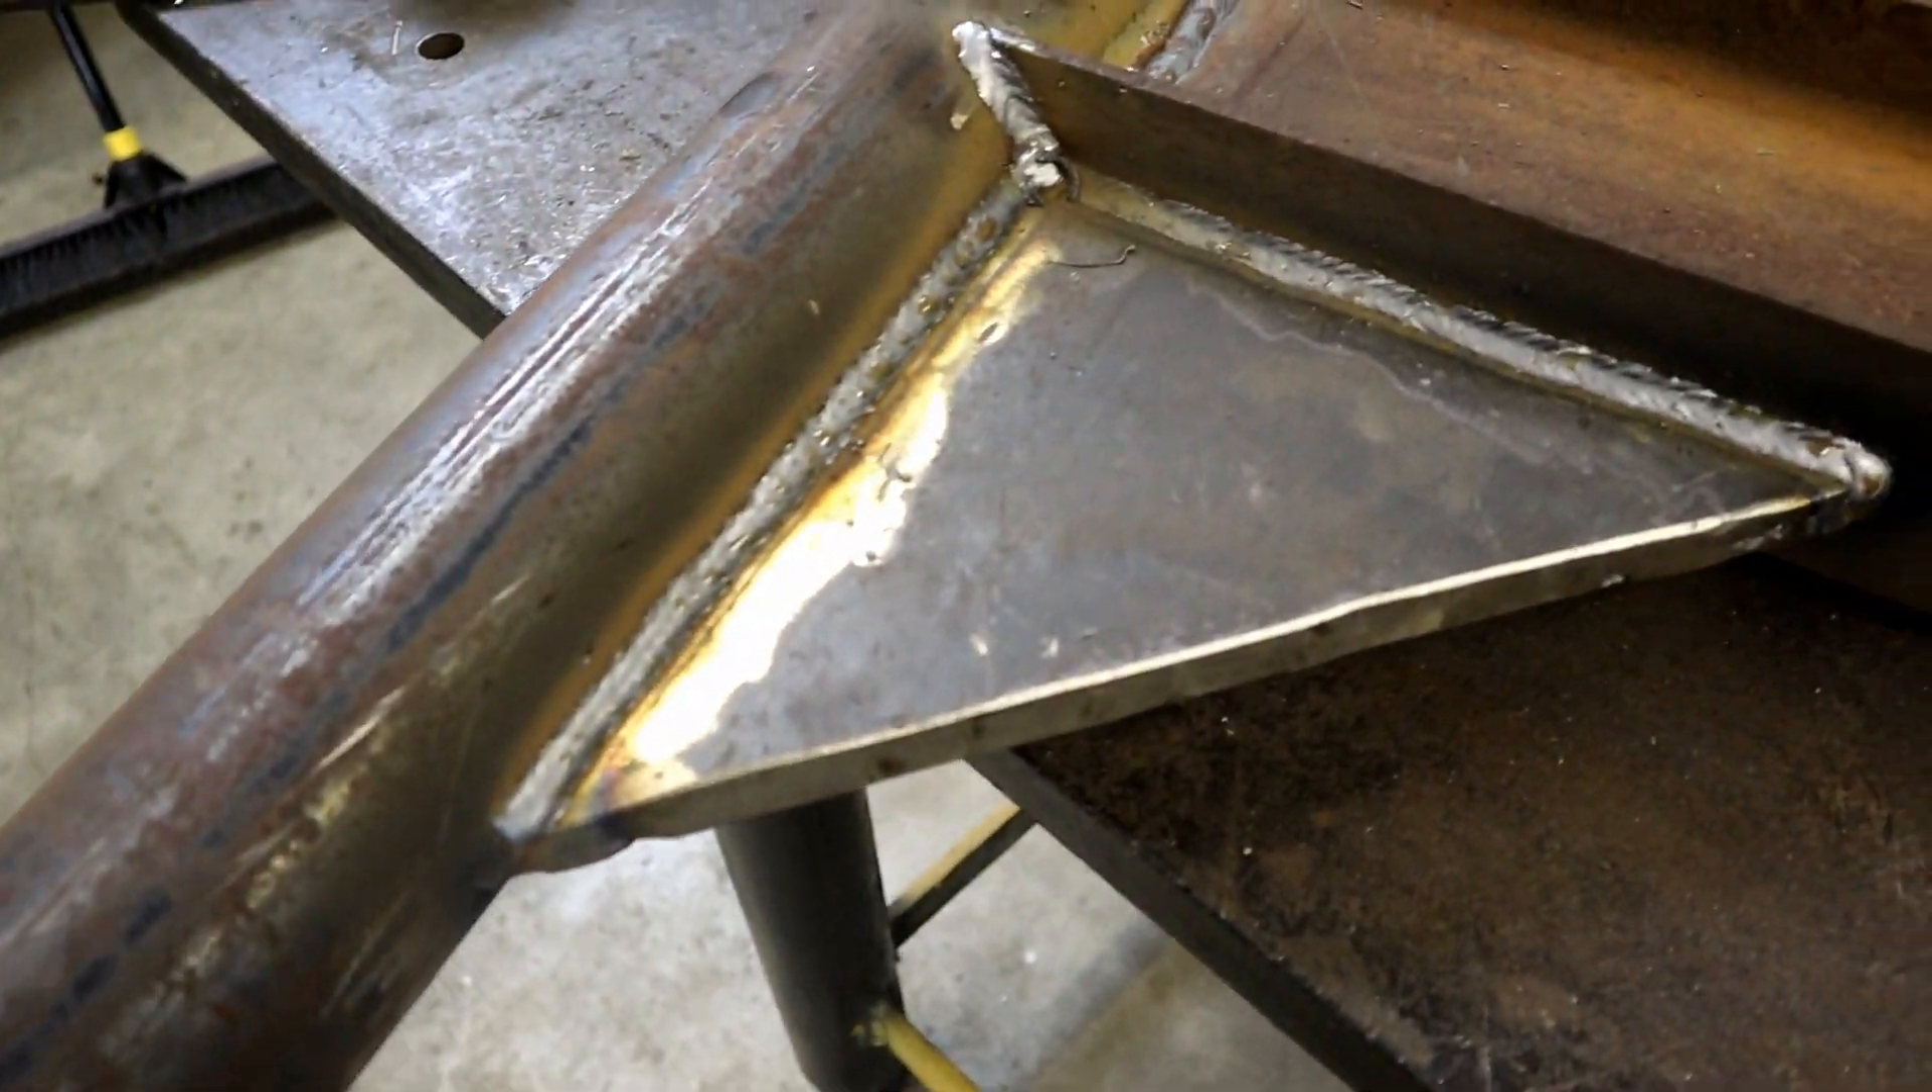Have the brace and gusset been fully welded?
Yes.